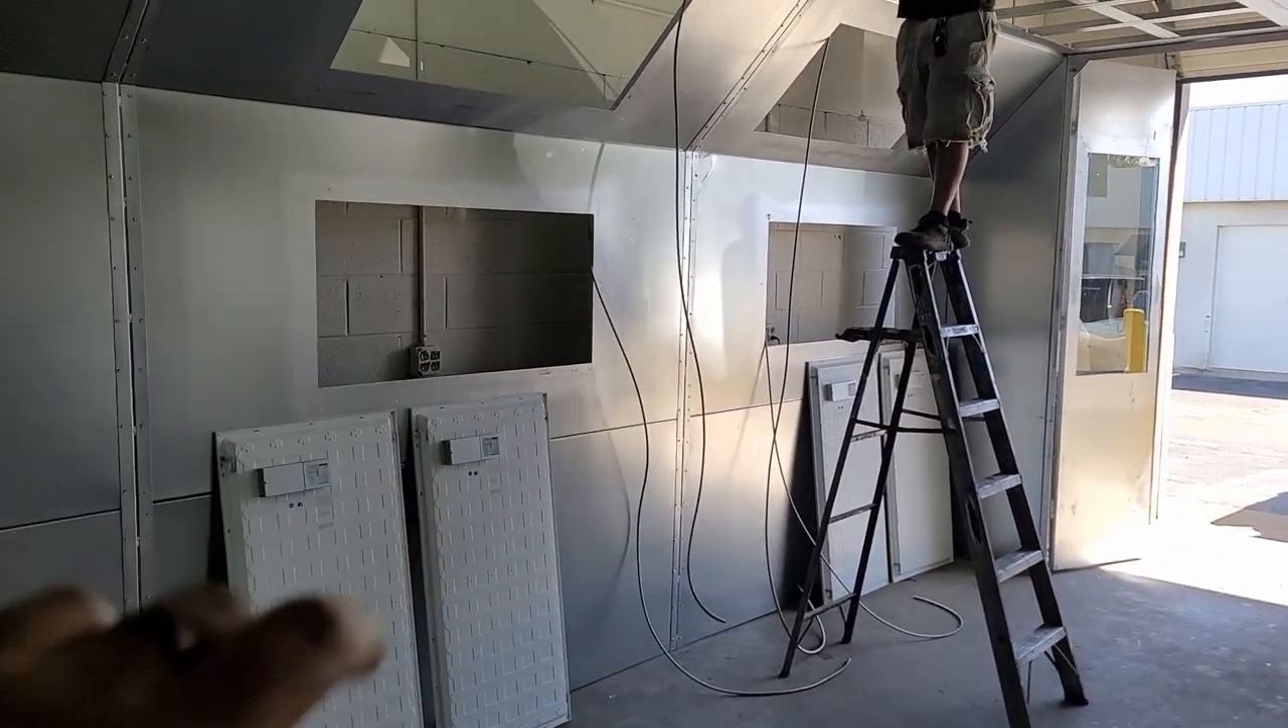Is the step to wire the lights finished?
No.